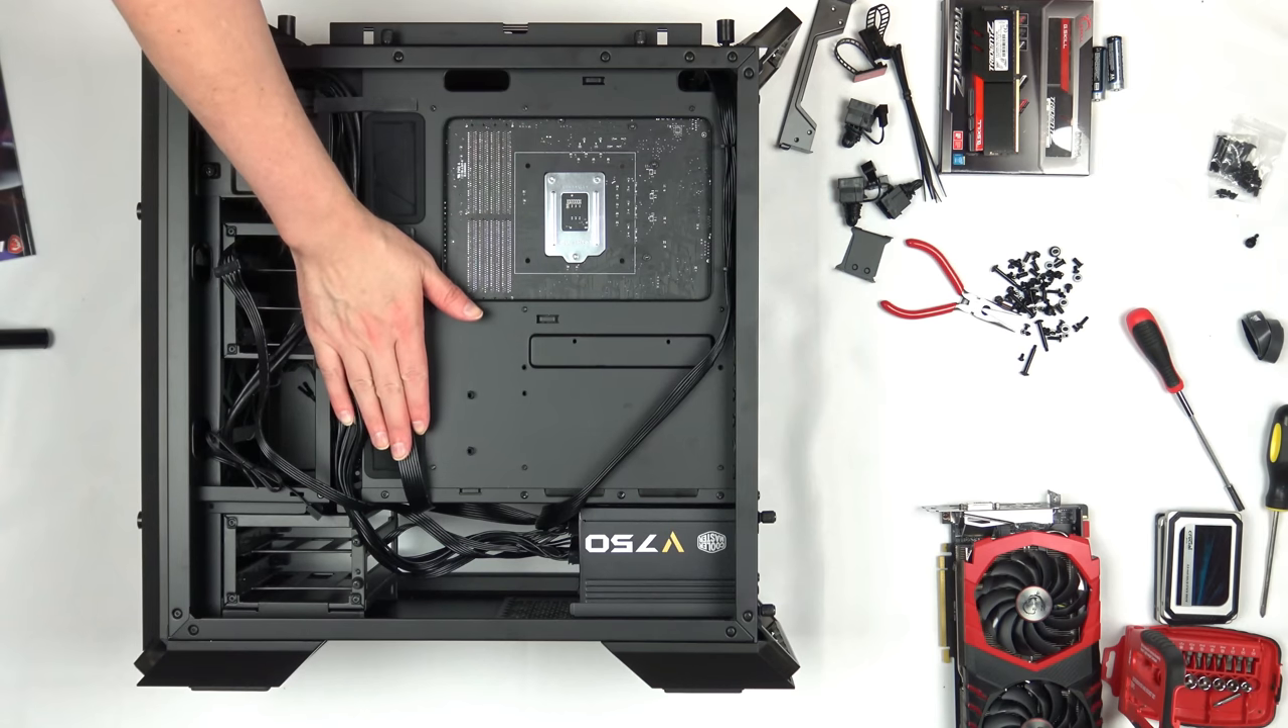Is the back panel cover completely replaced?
No.